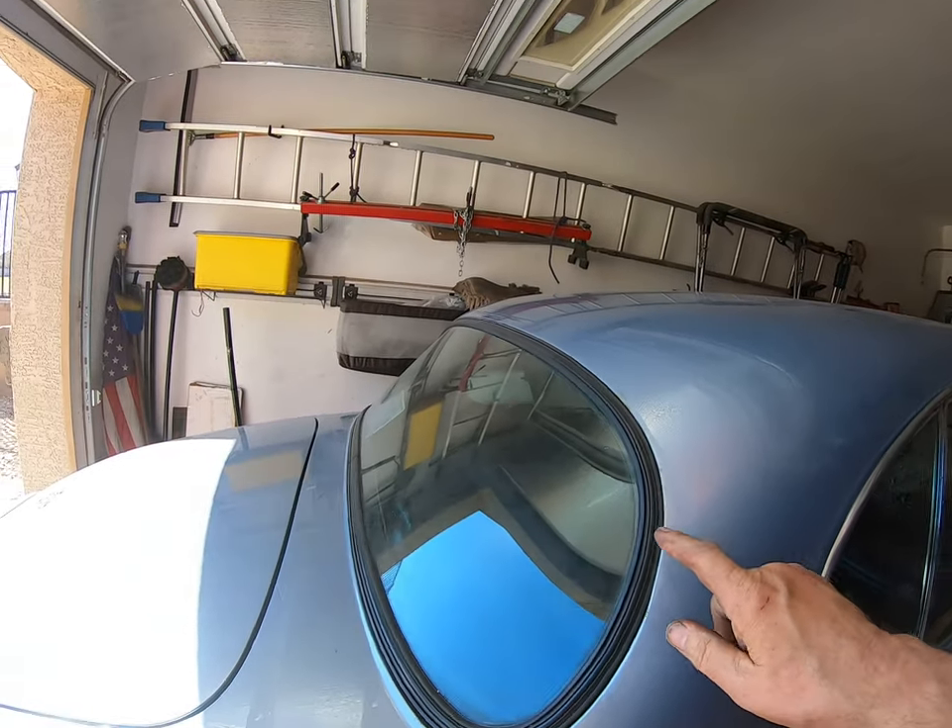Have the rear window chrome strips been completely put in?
No.